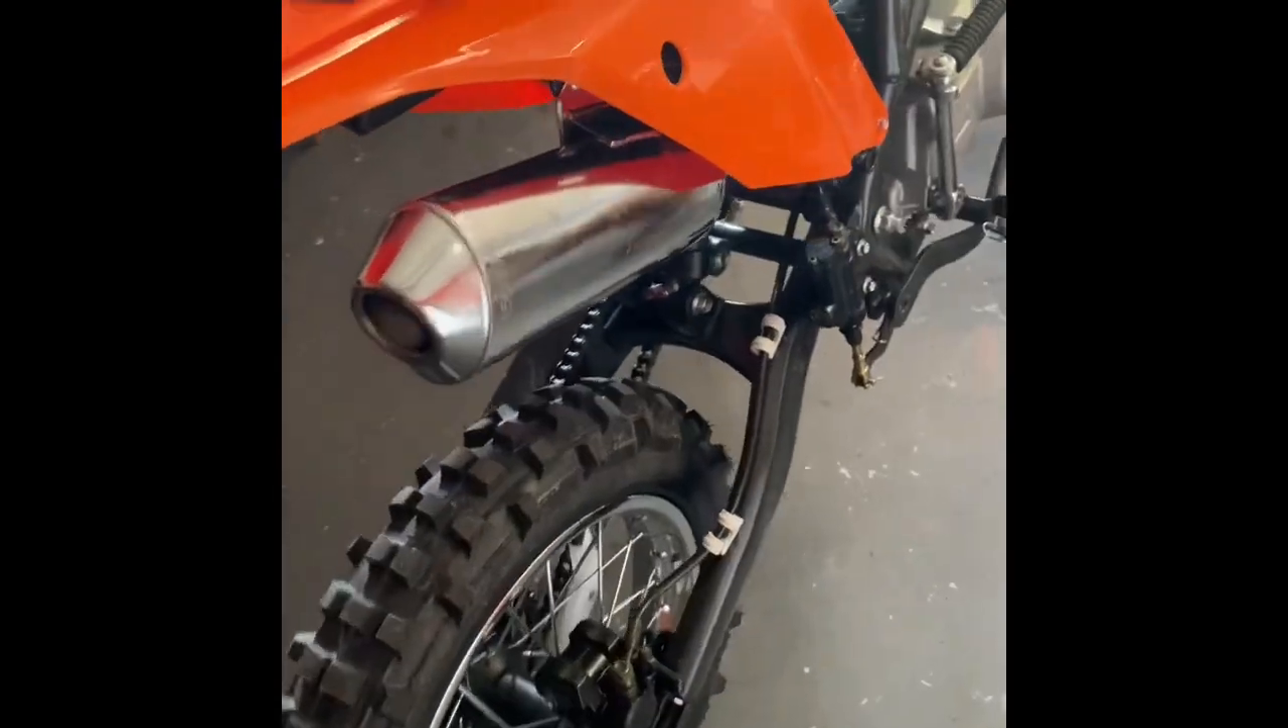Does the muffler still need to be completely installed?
No.